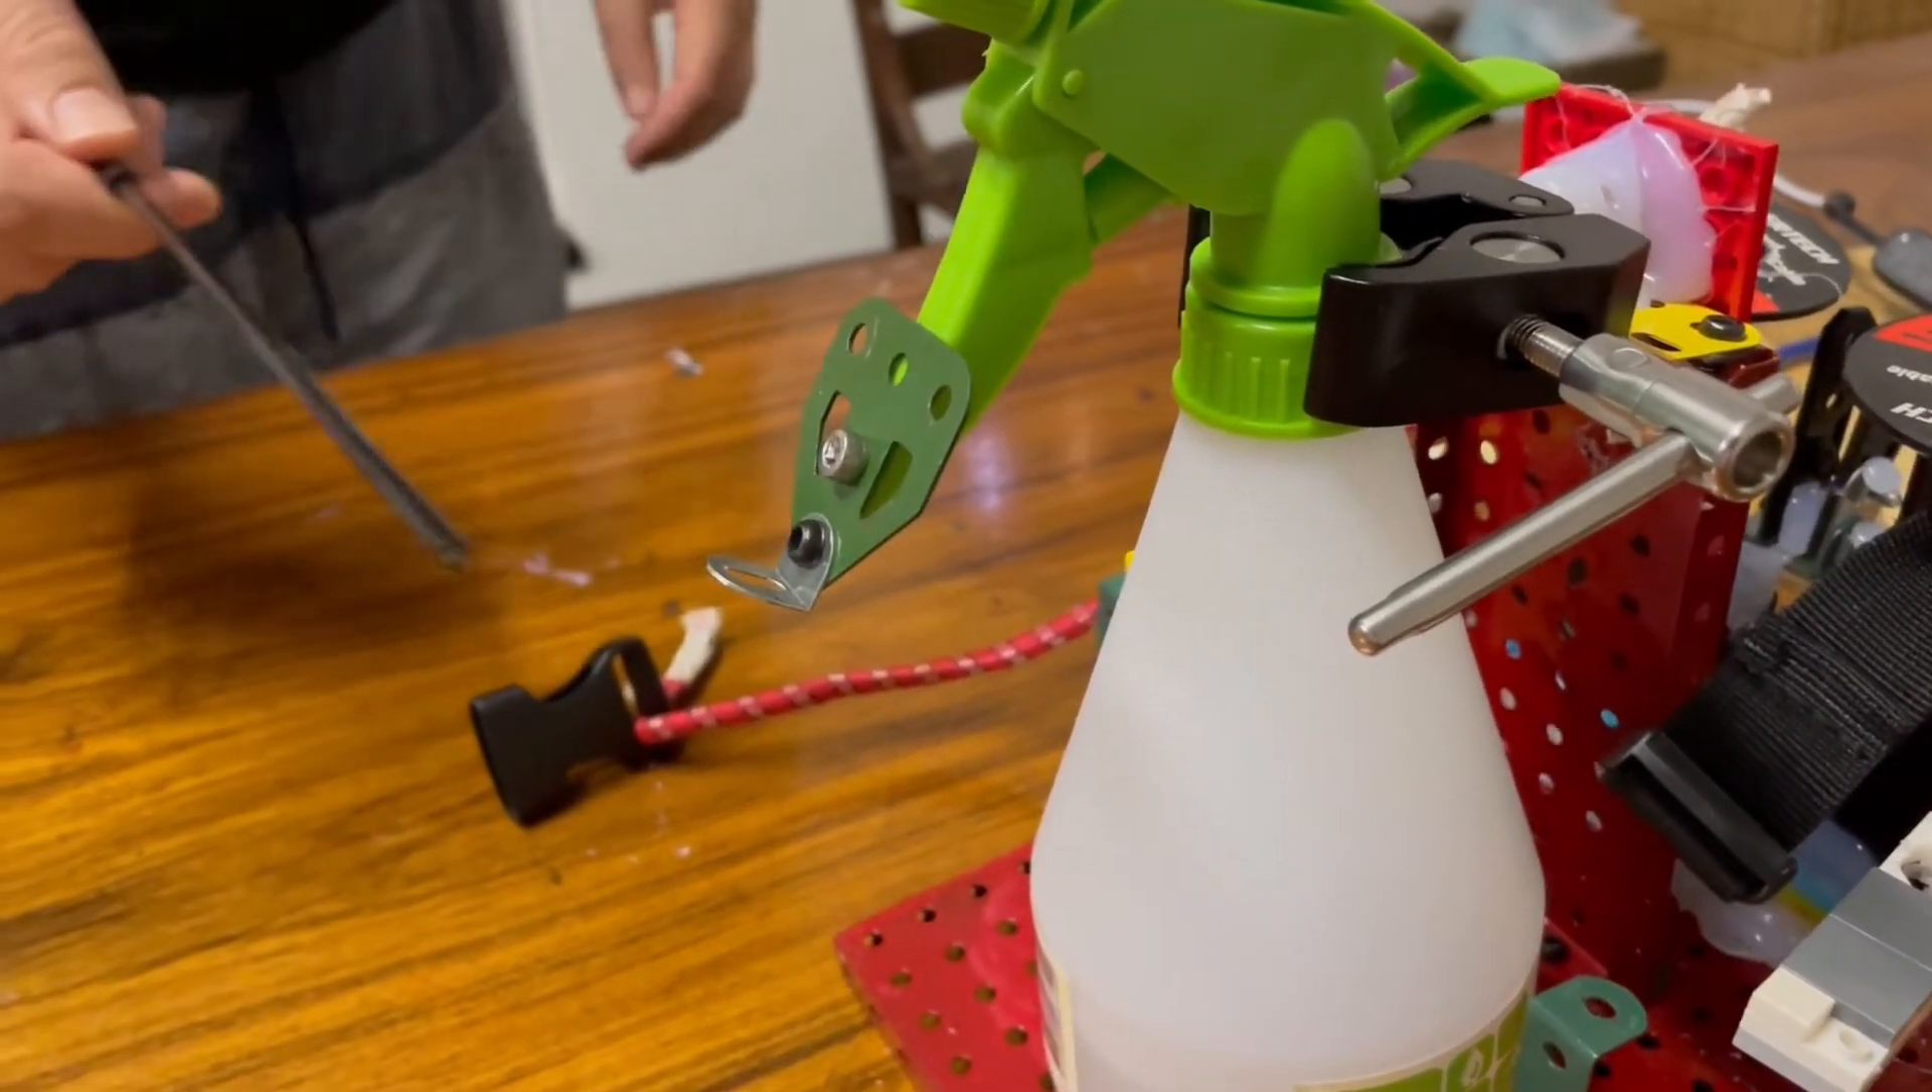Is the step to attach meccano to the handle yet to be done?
No.